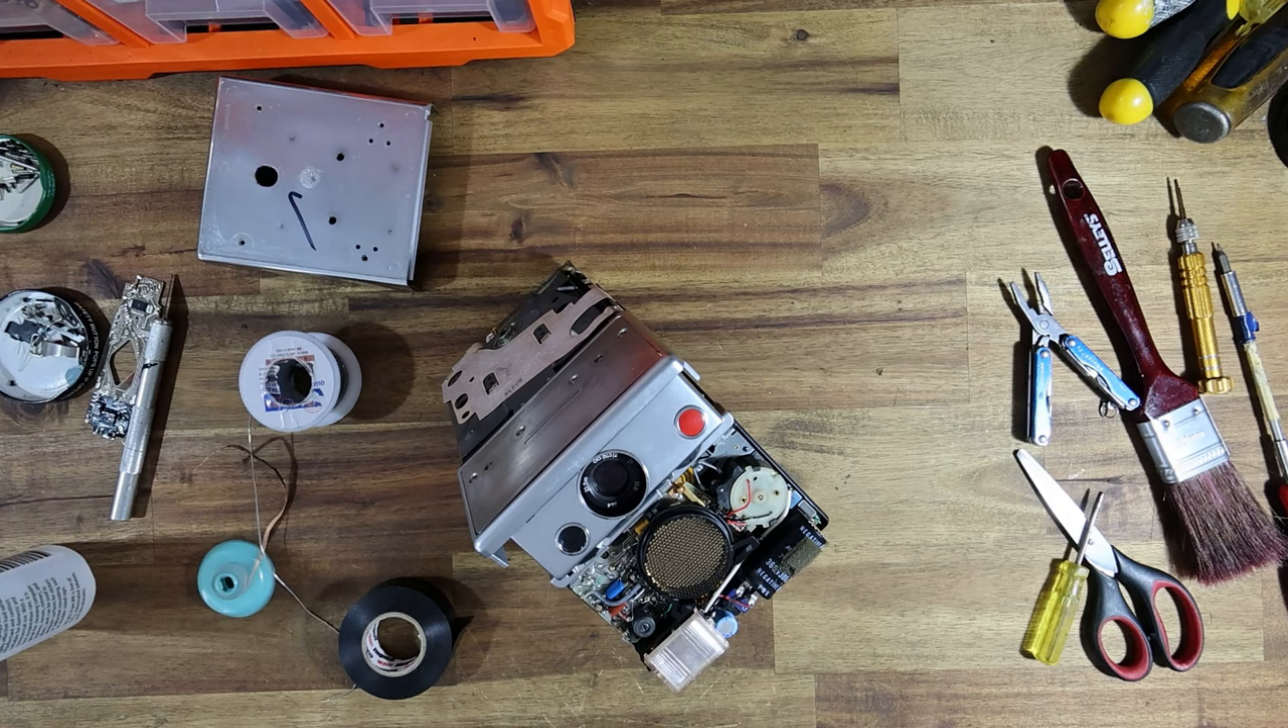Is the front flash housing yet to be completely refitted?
Yes.